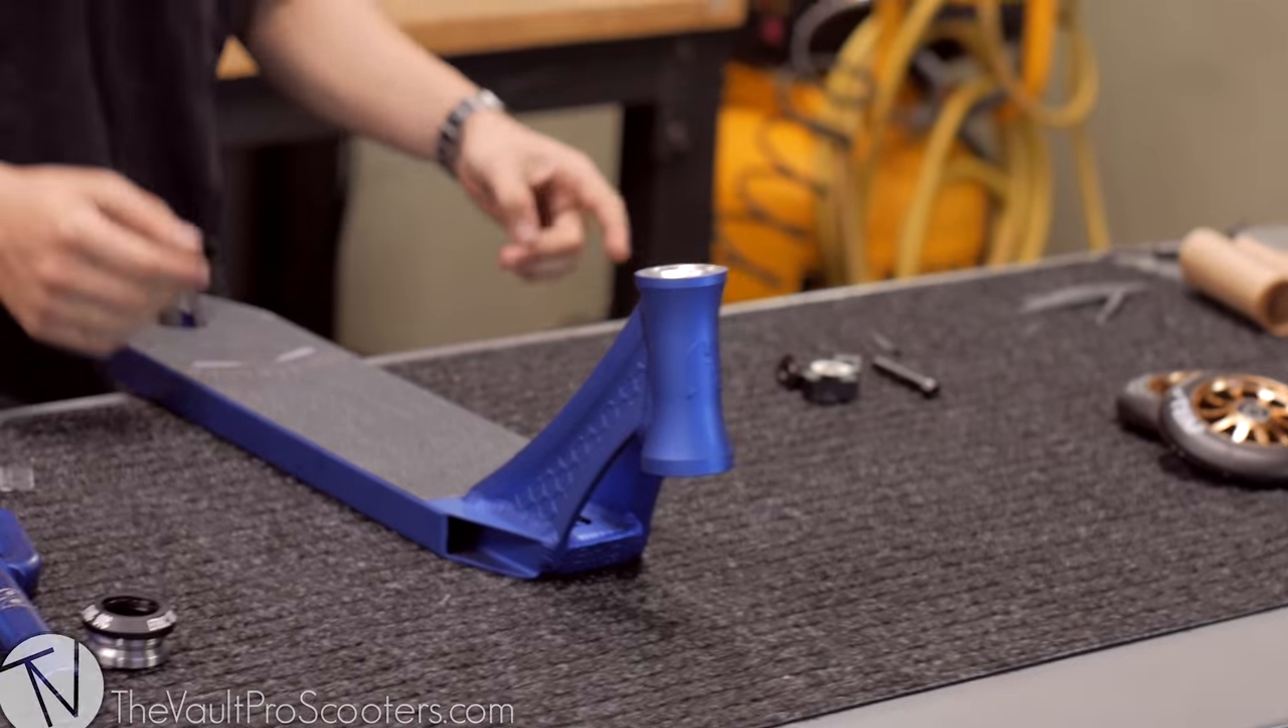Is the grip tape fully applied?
Yes.